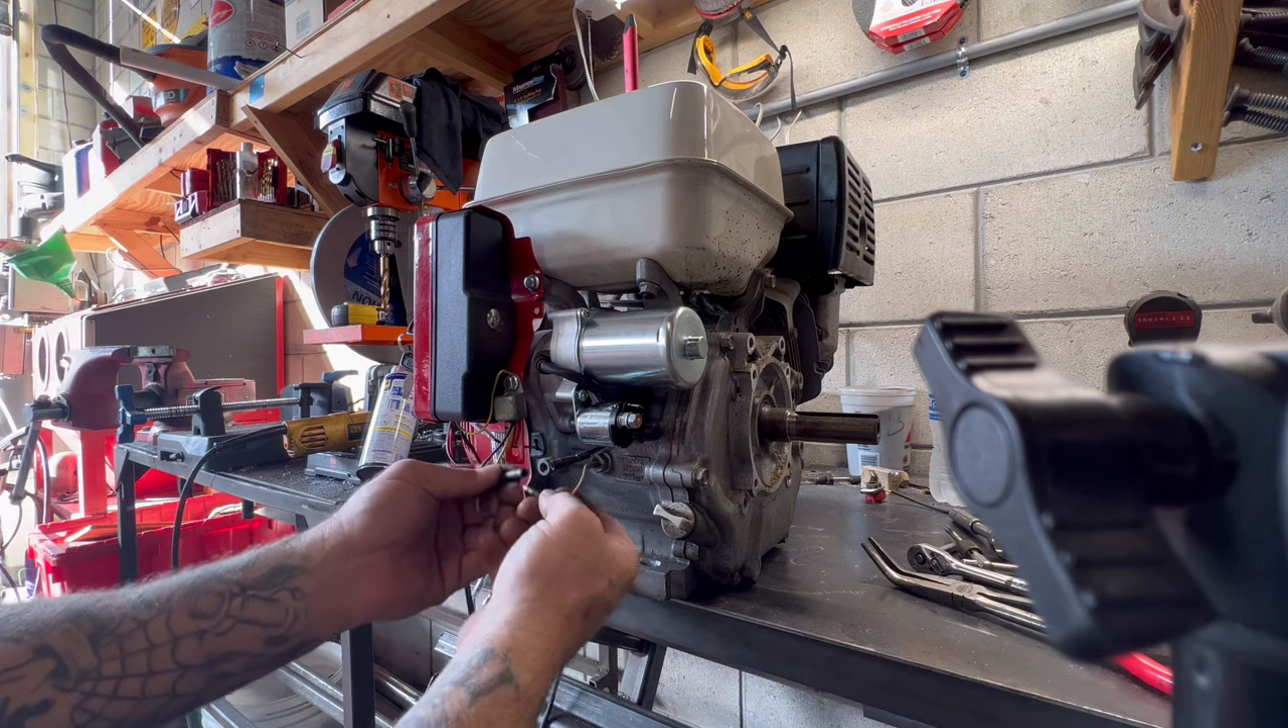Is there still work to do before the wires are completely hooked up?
Yes.